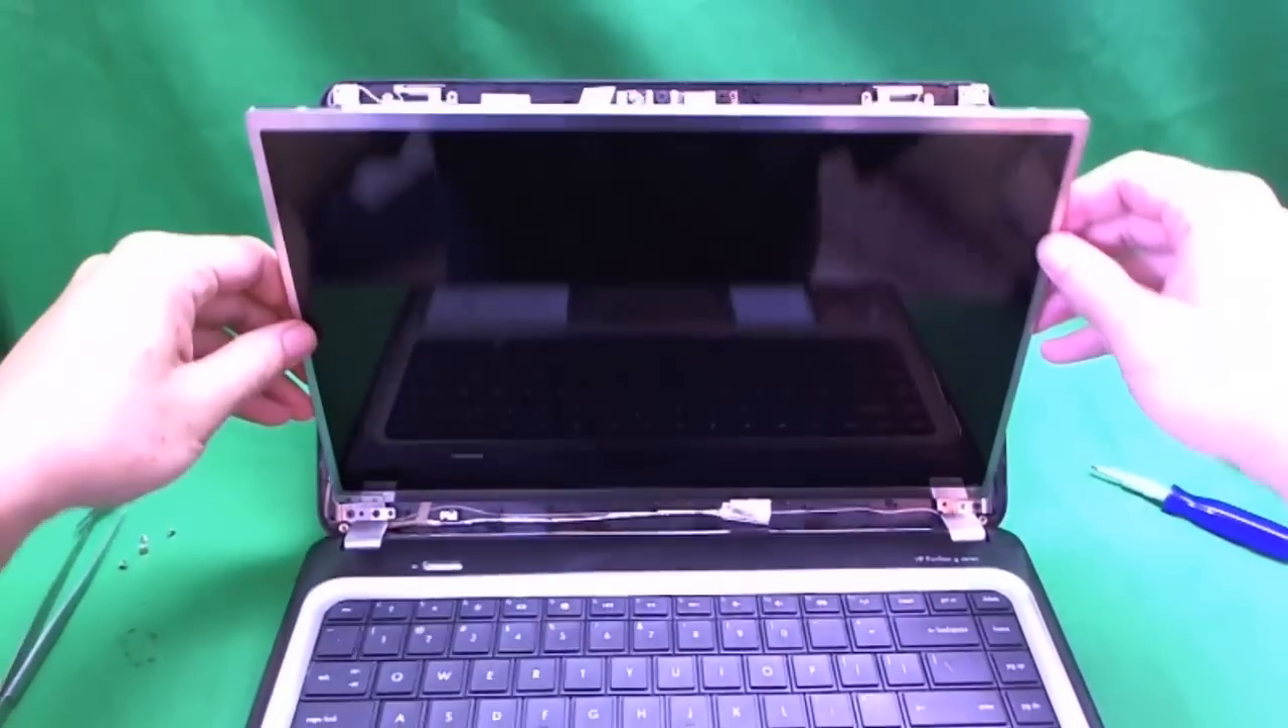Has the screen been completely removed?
No.